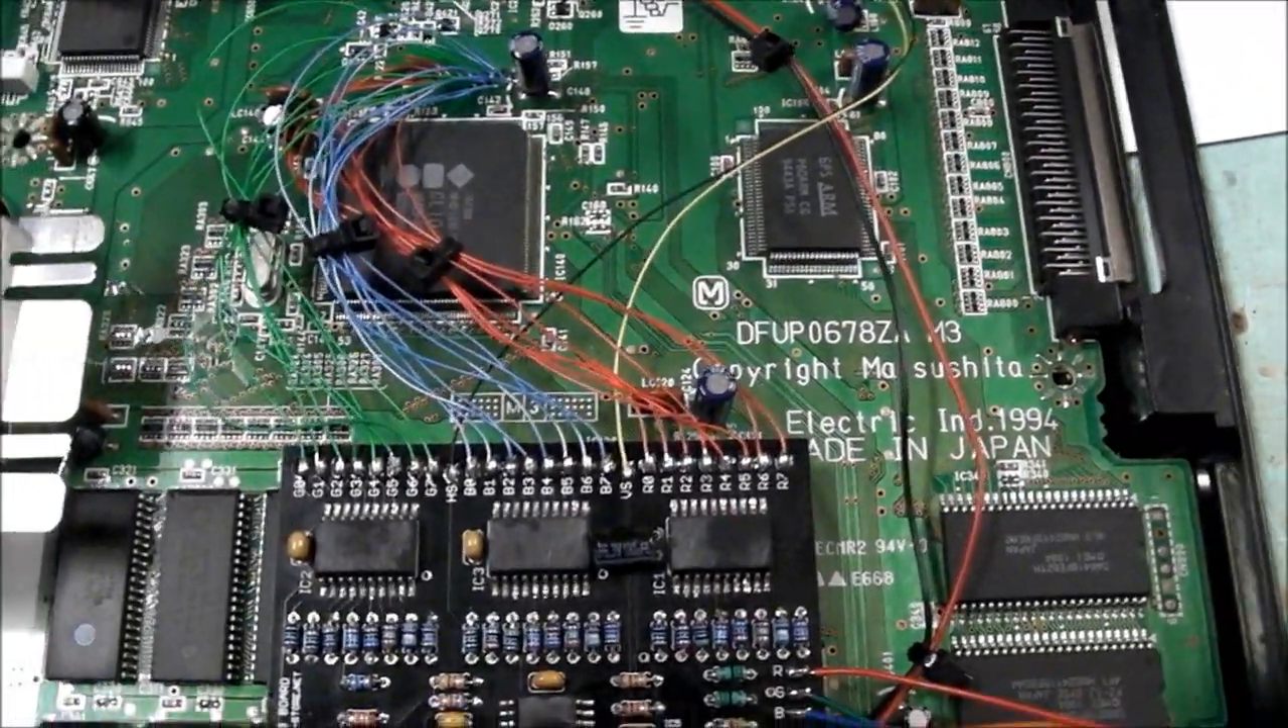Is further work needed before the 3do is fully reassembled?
Yes.